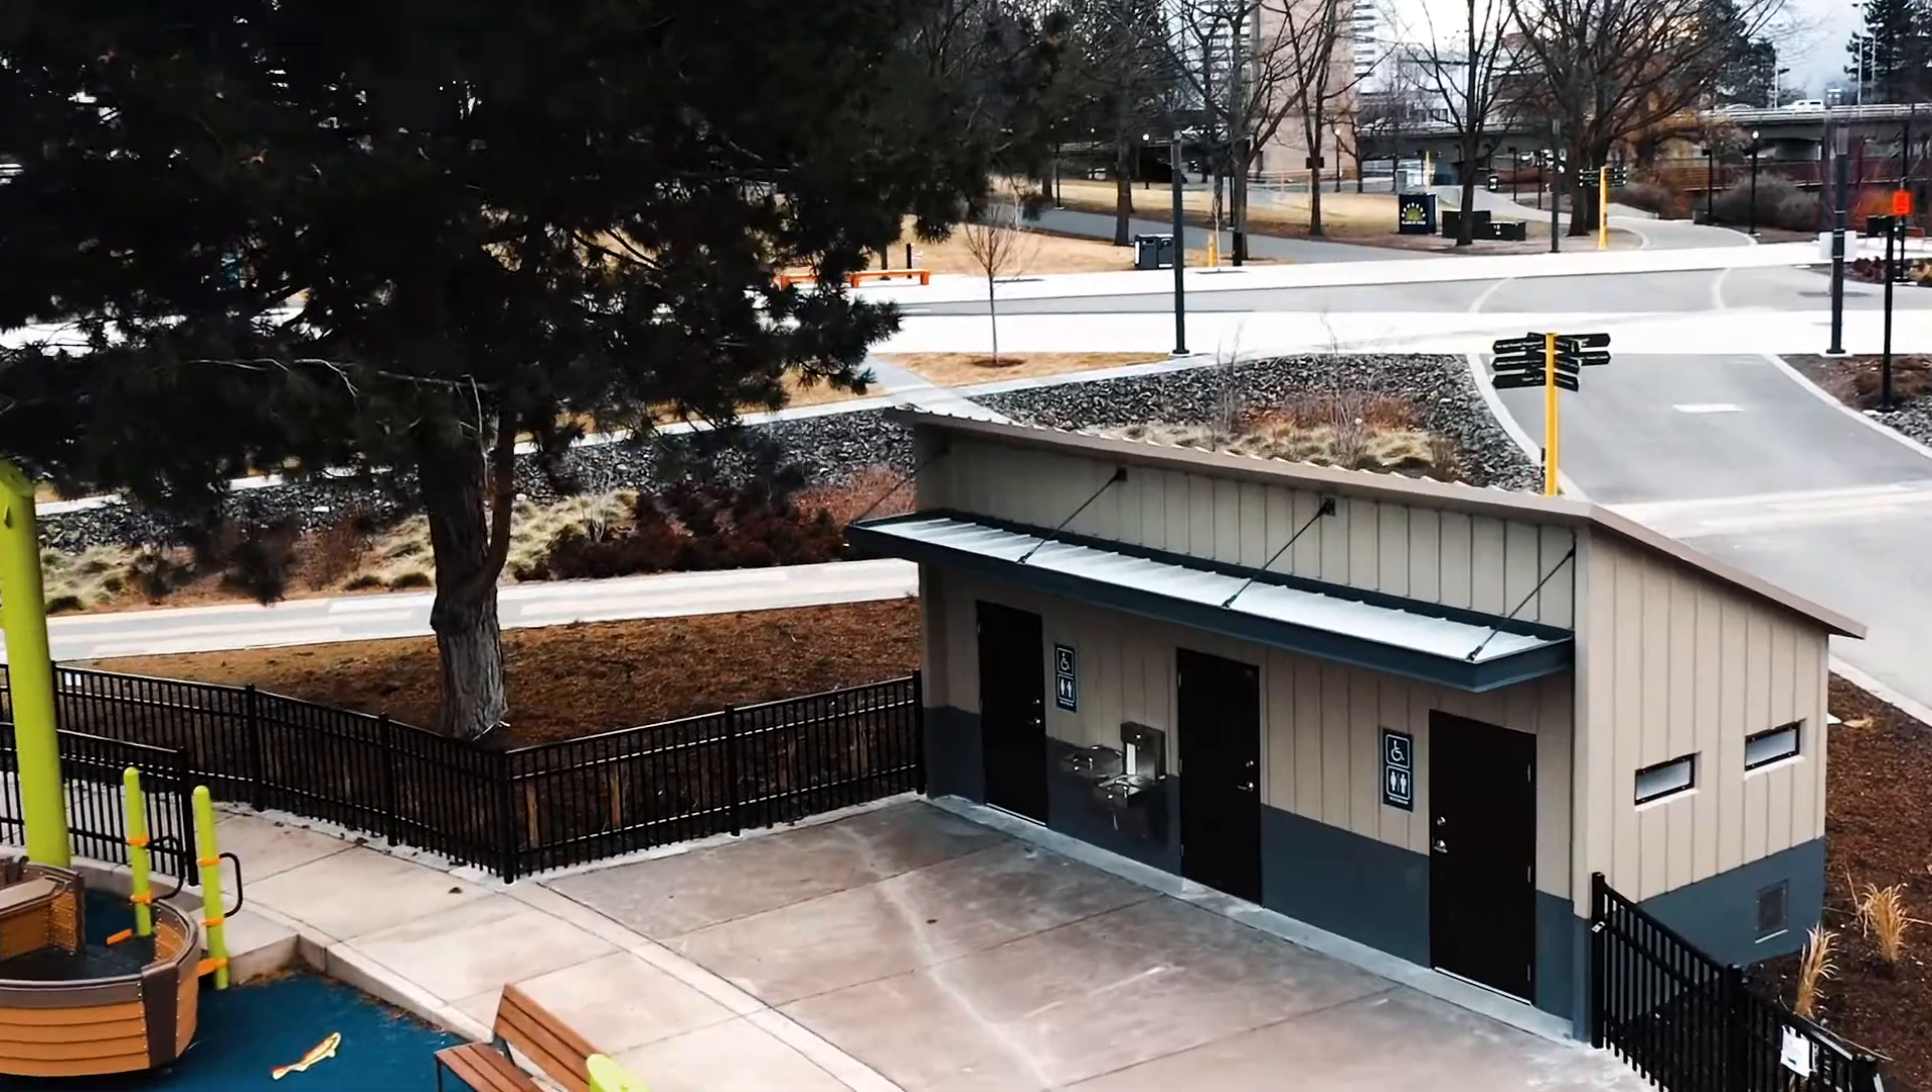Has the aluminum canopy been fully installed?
Yes.